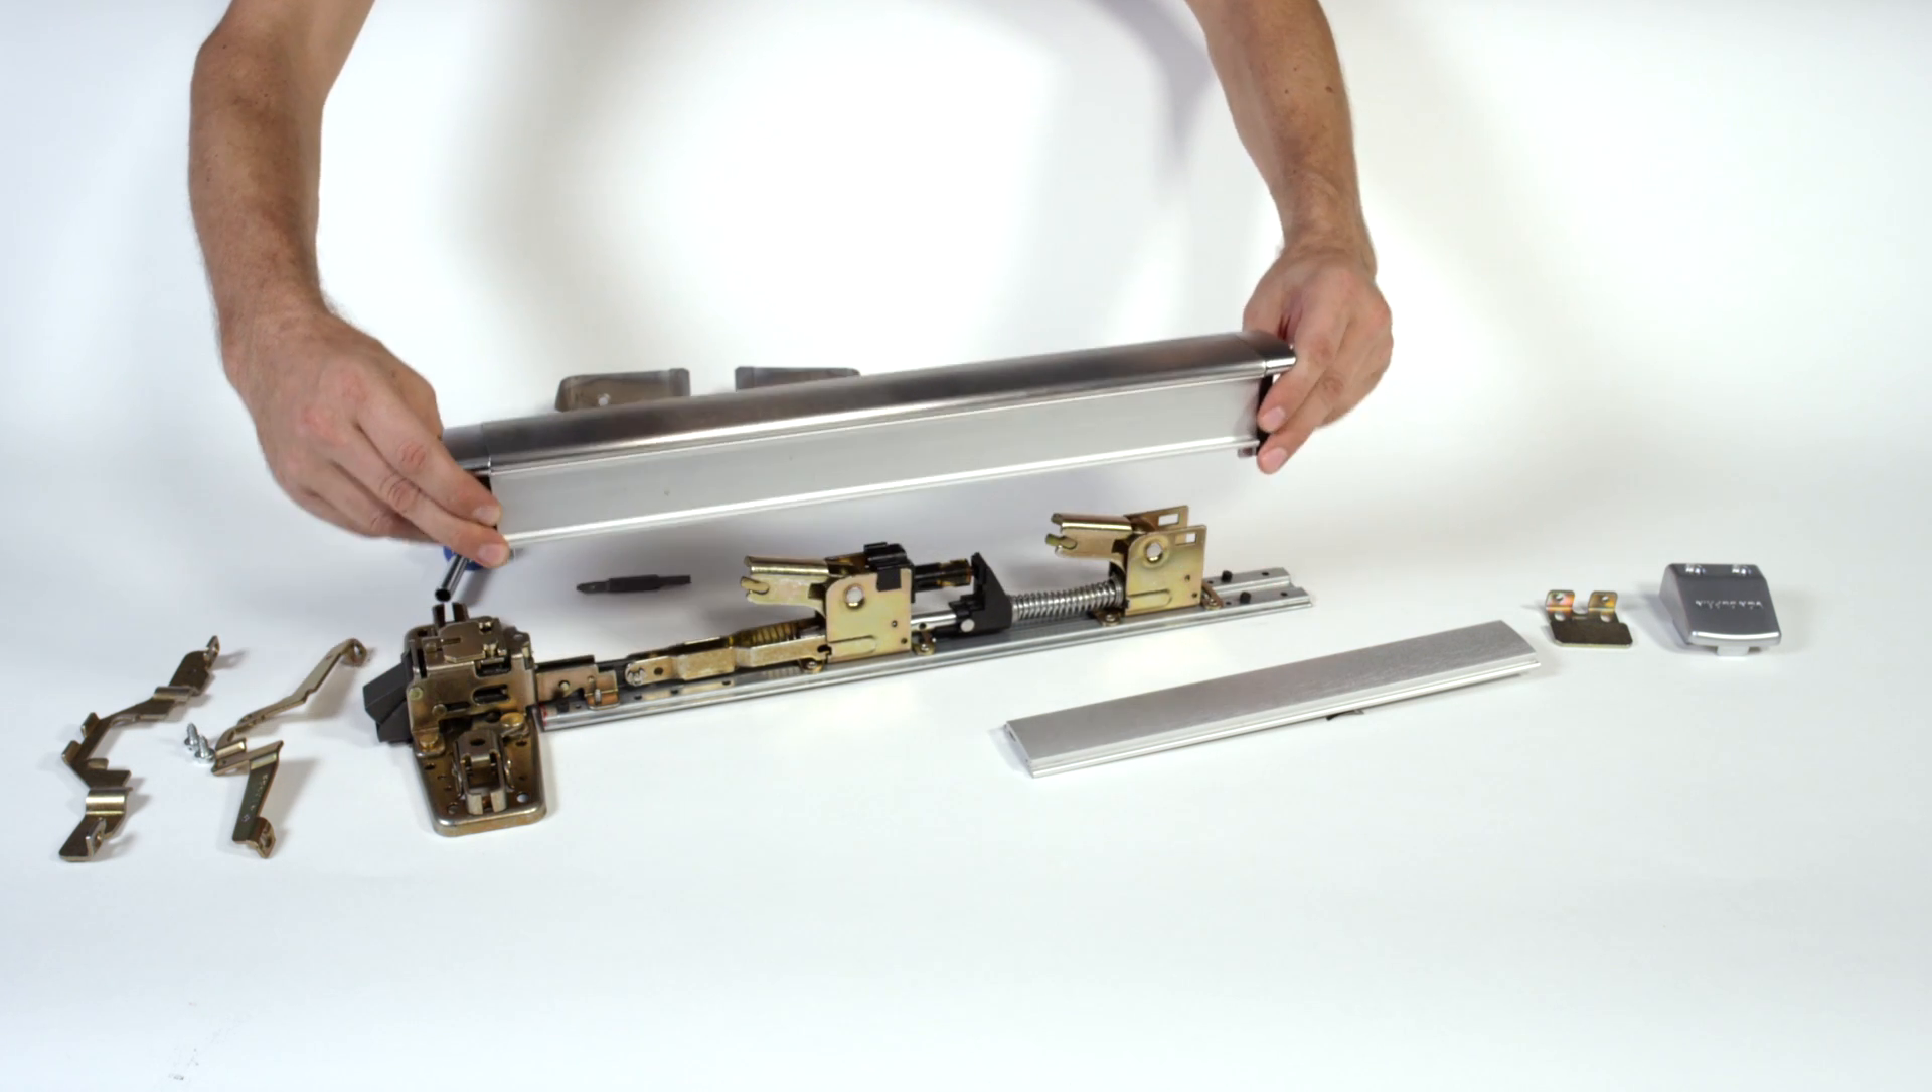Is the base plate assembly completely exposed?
Yes.